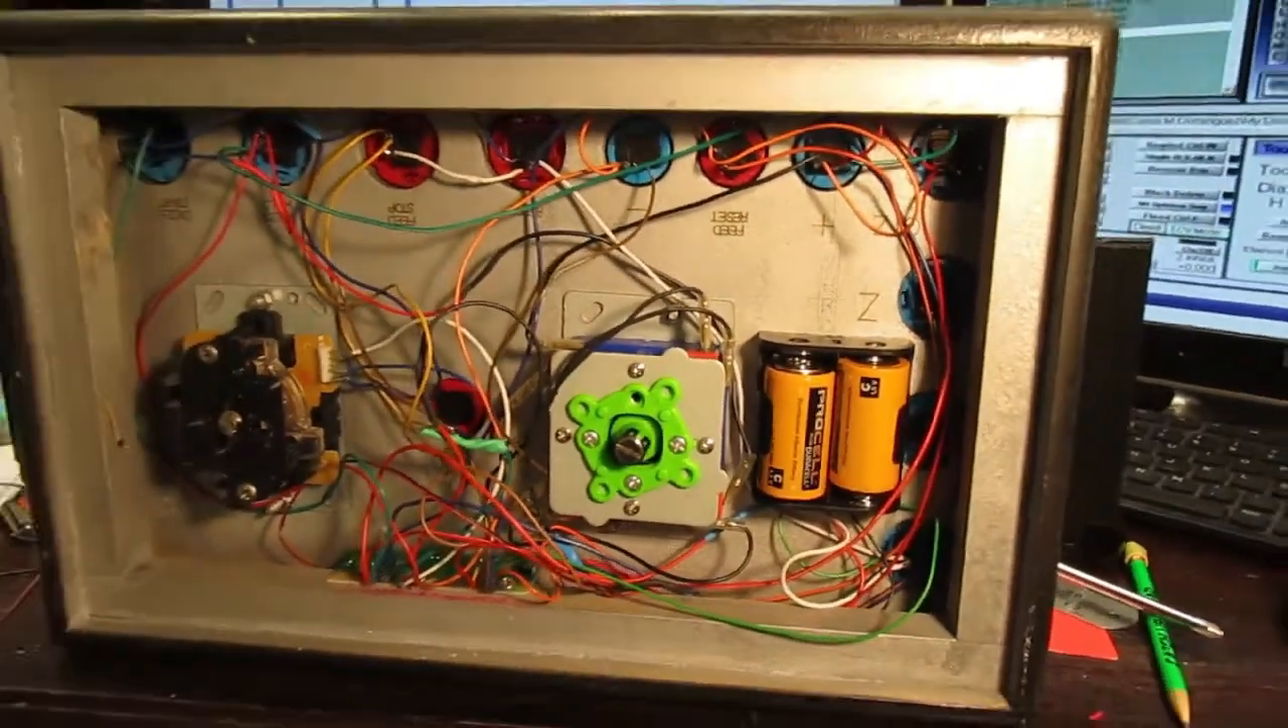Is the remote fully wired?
Yes.